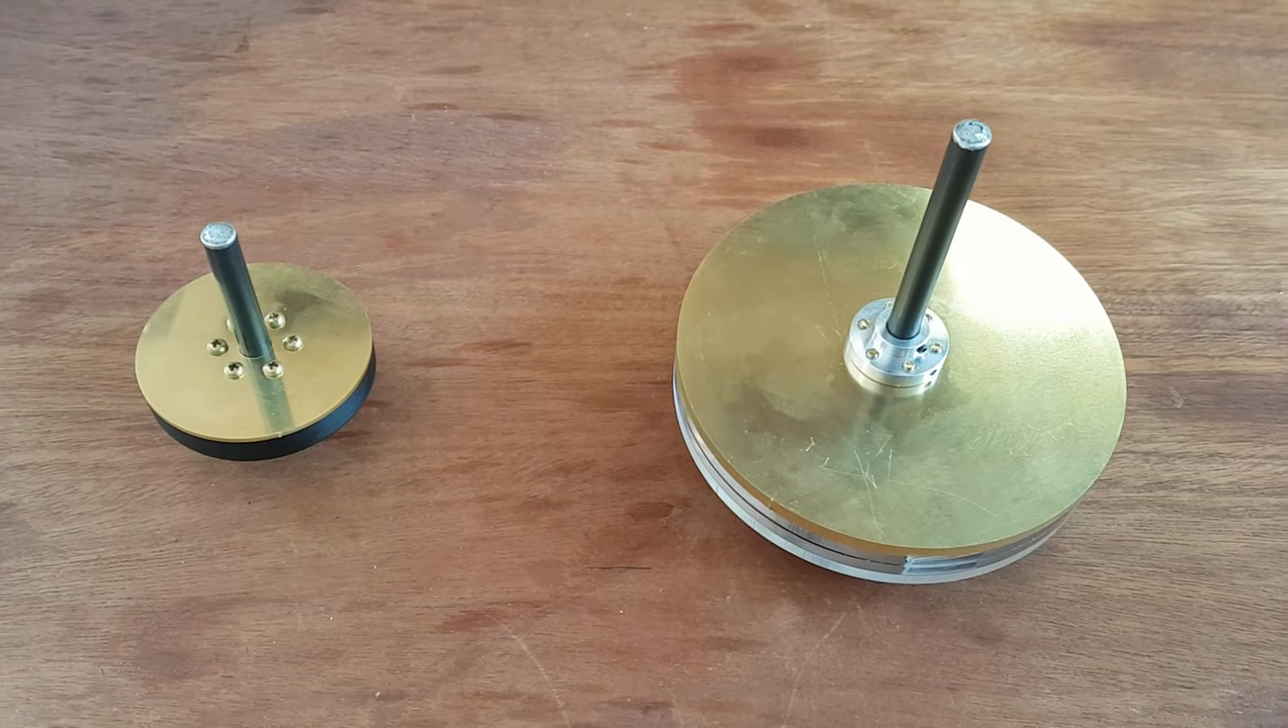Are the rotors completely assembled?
Yes.